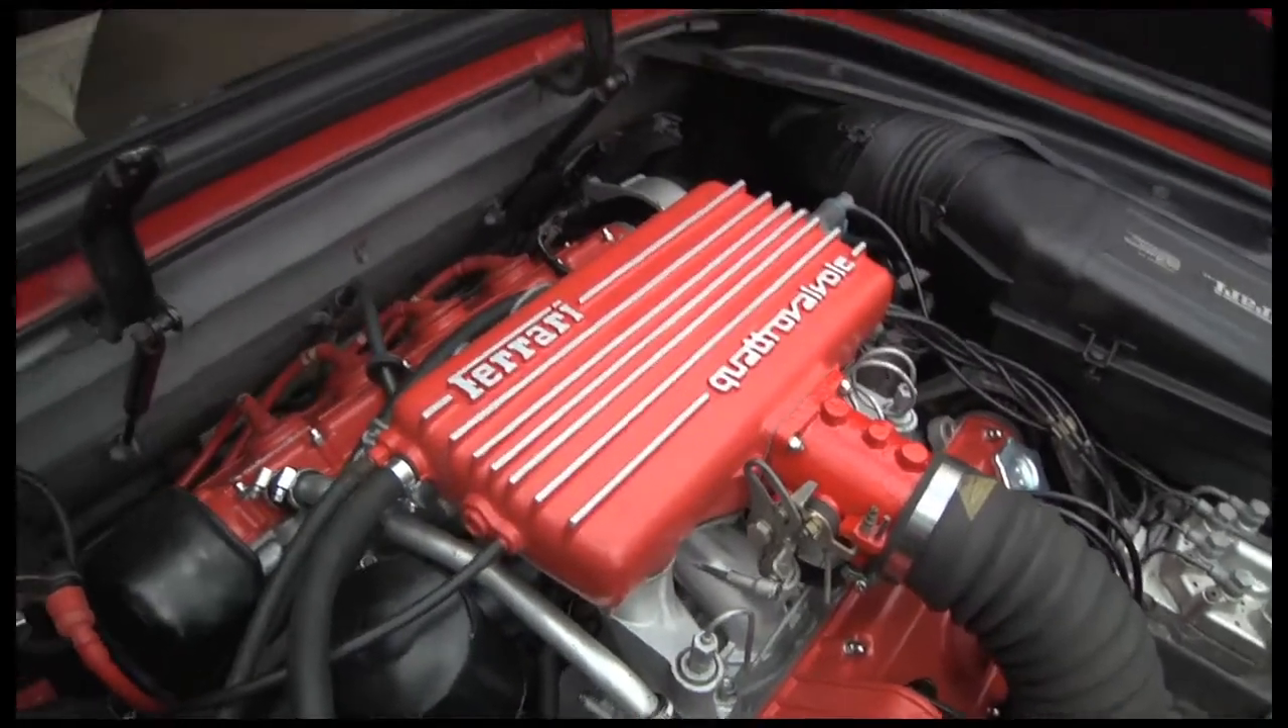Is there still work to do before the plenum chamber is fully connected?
No.